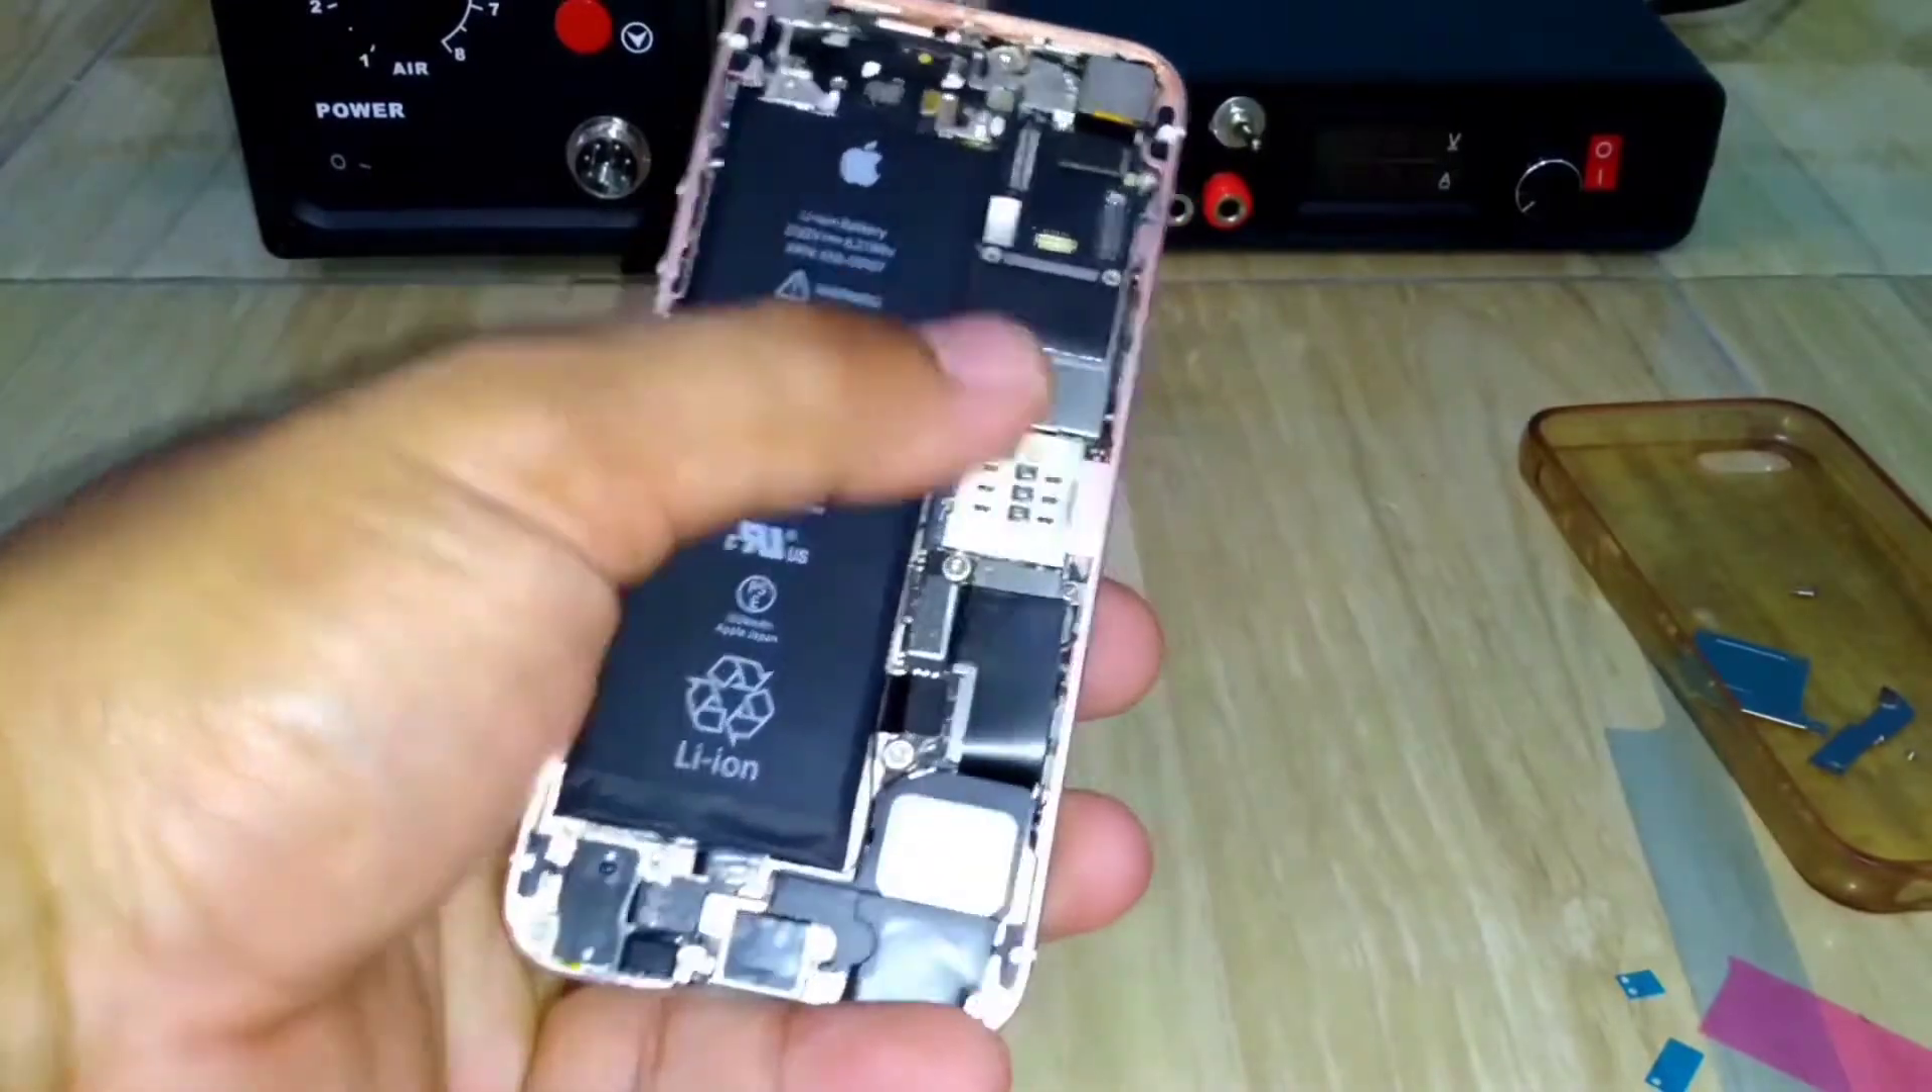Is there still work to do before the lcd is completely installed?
Yes.